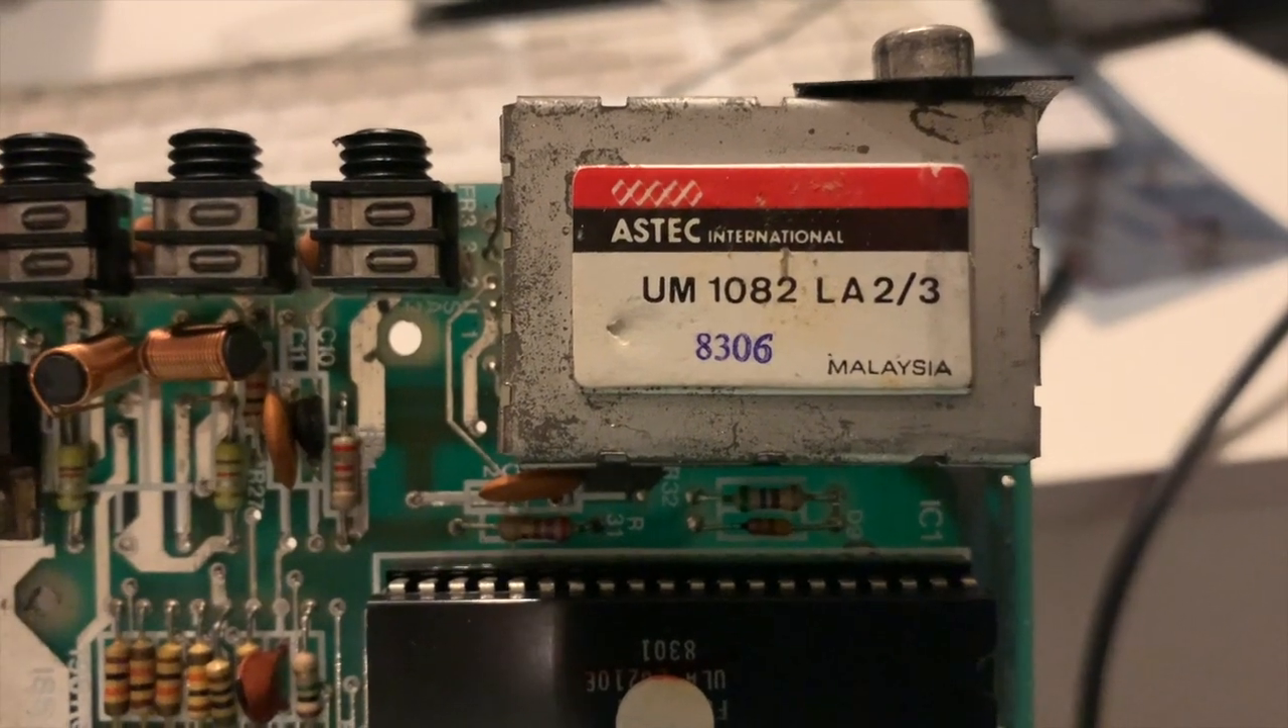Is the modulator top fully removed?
No.